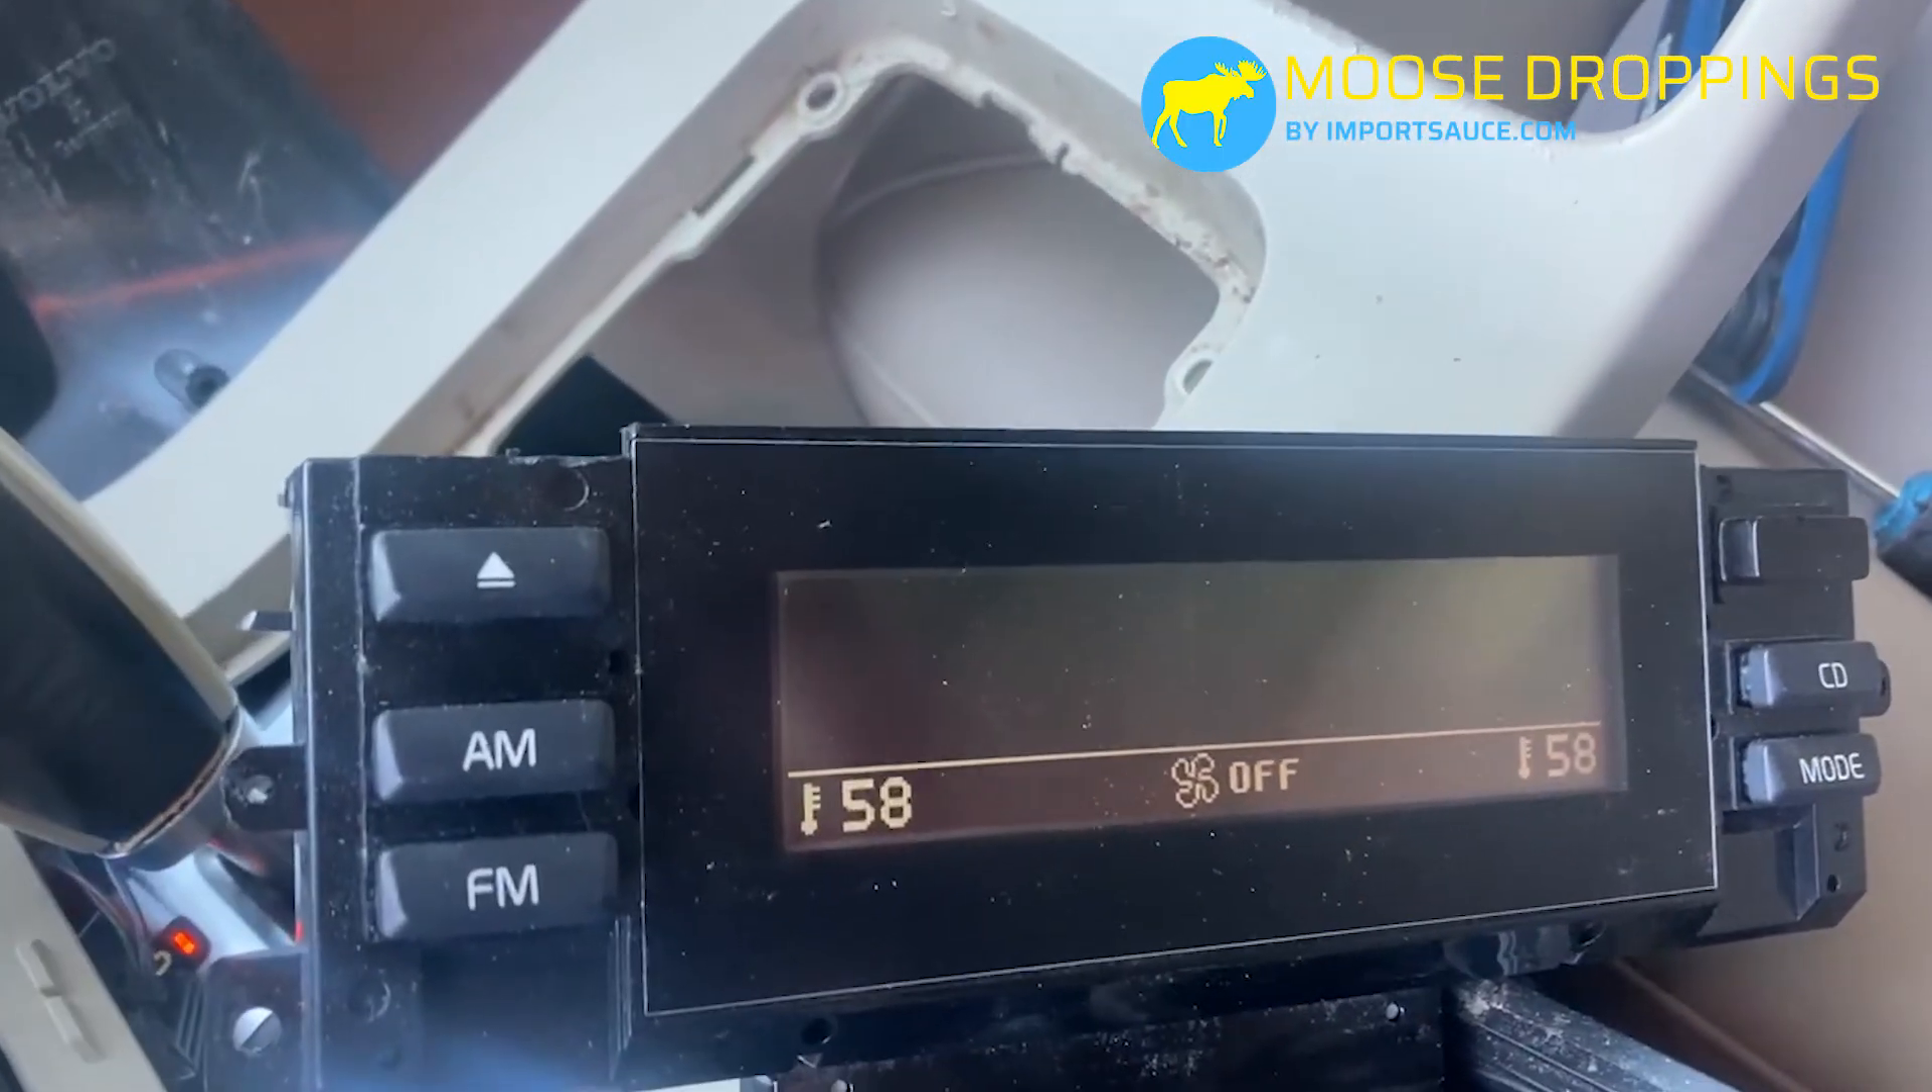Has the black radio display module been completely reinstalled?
No.